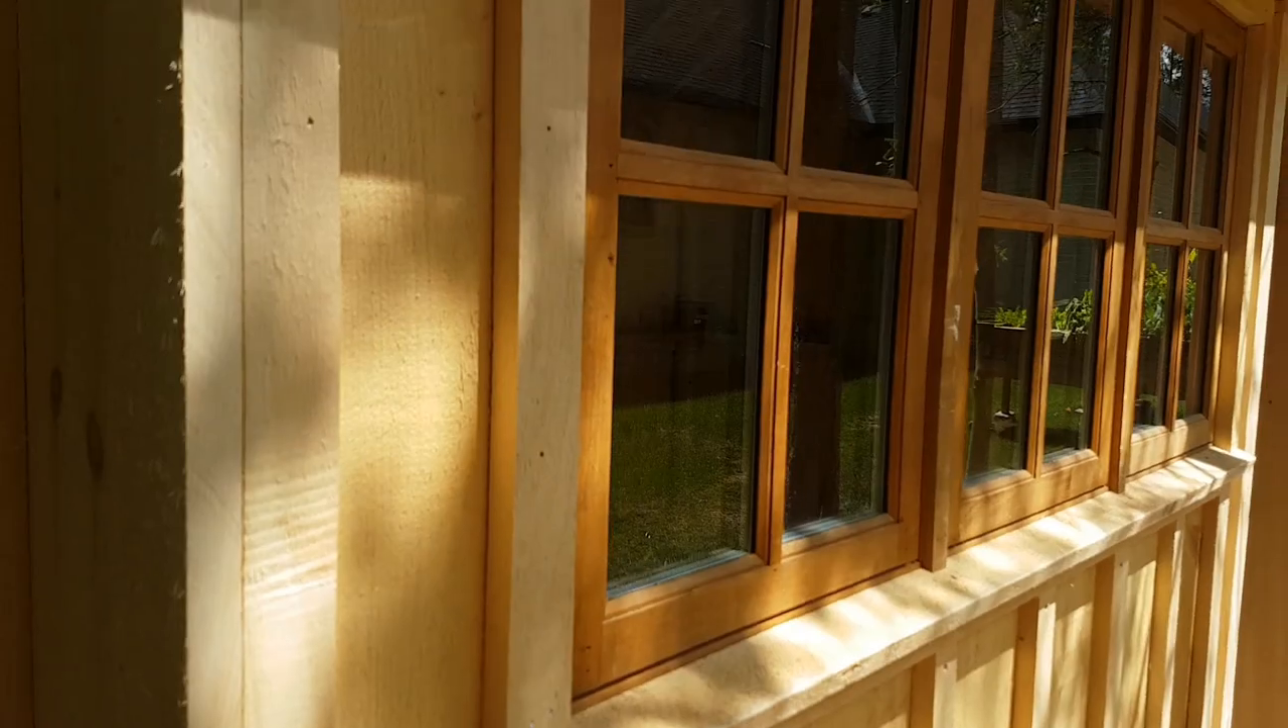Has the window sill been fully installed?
Yes.